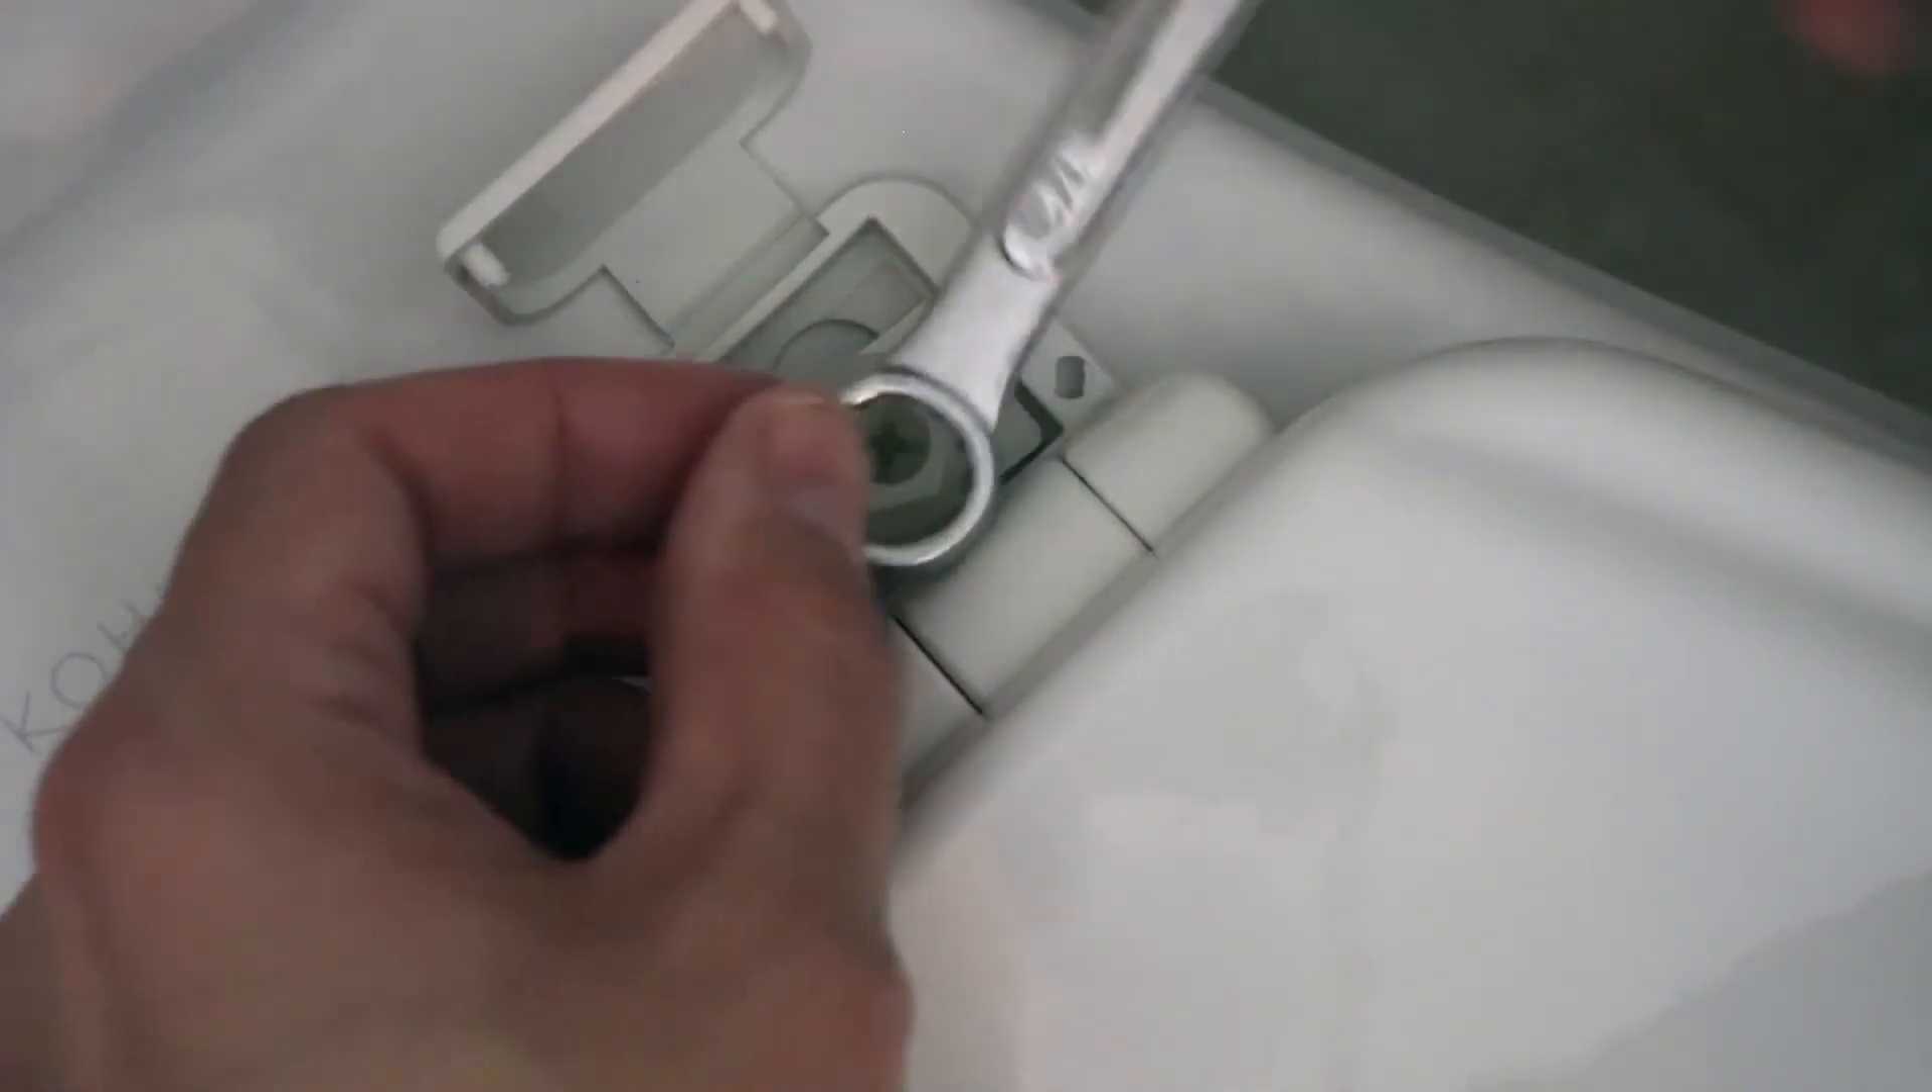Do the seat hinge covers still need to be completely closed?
Yes.